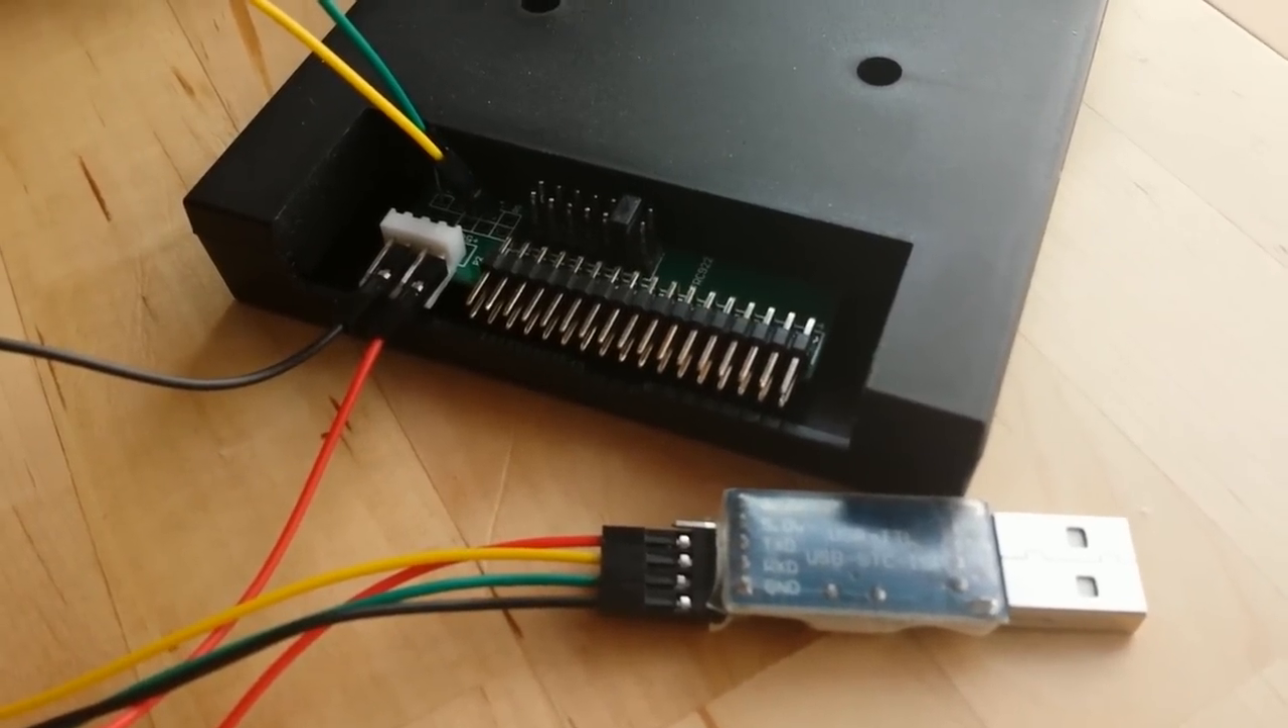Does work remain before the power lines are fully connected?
No.